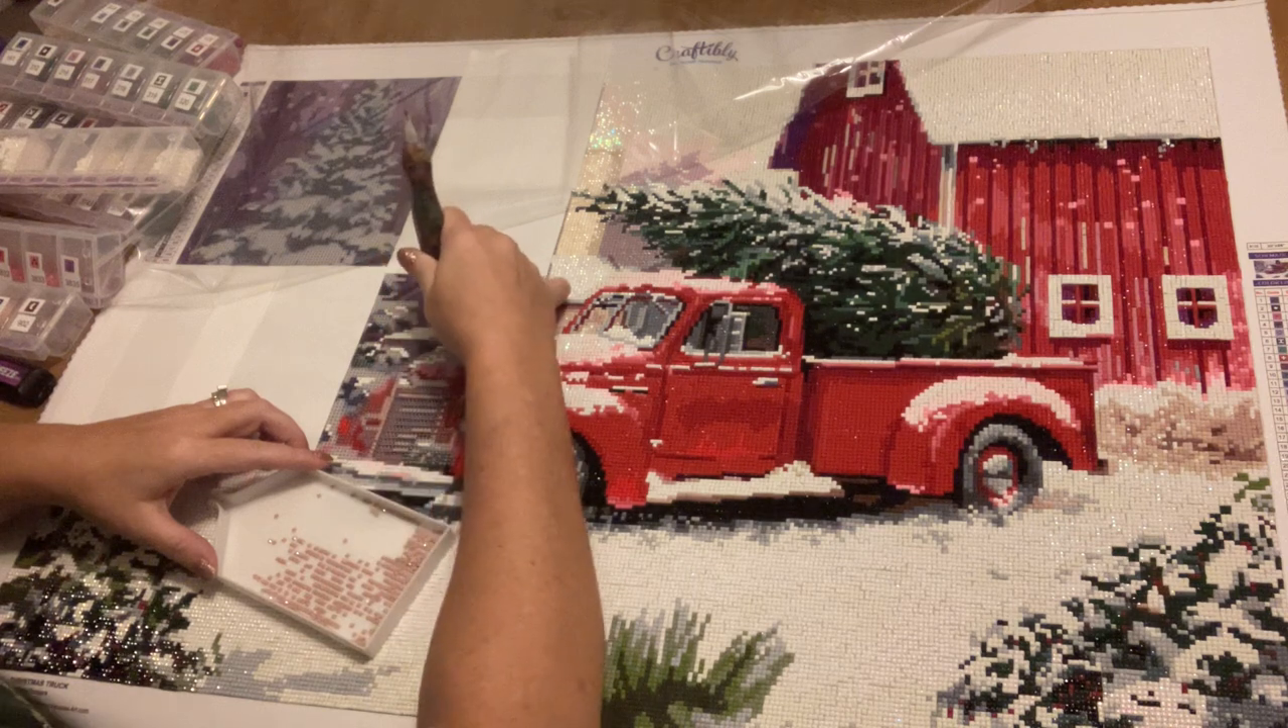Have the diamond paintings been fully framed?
No.